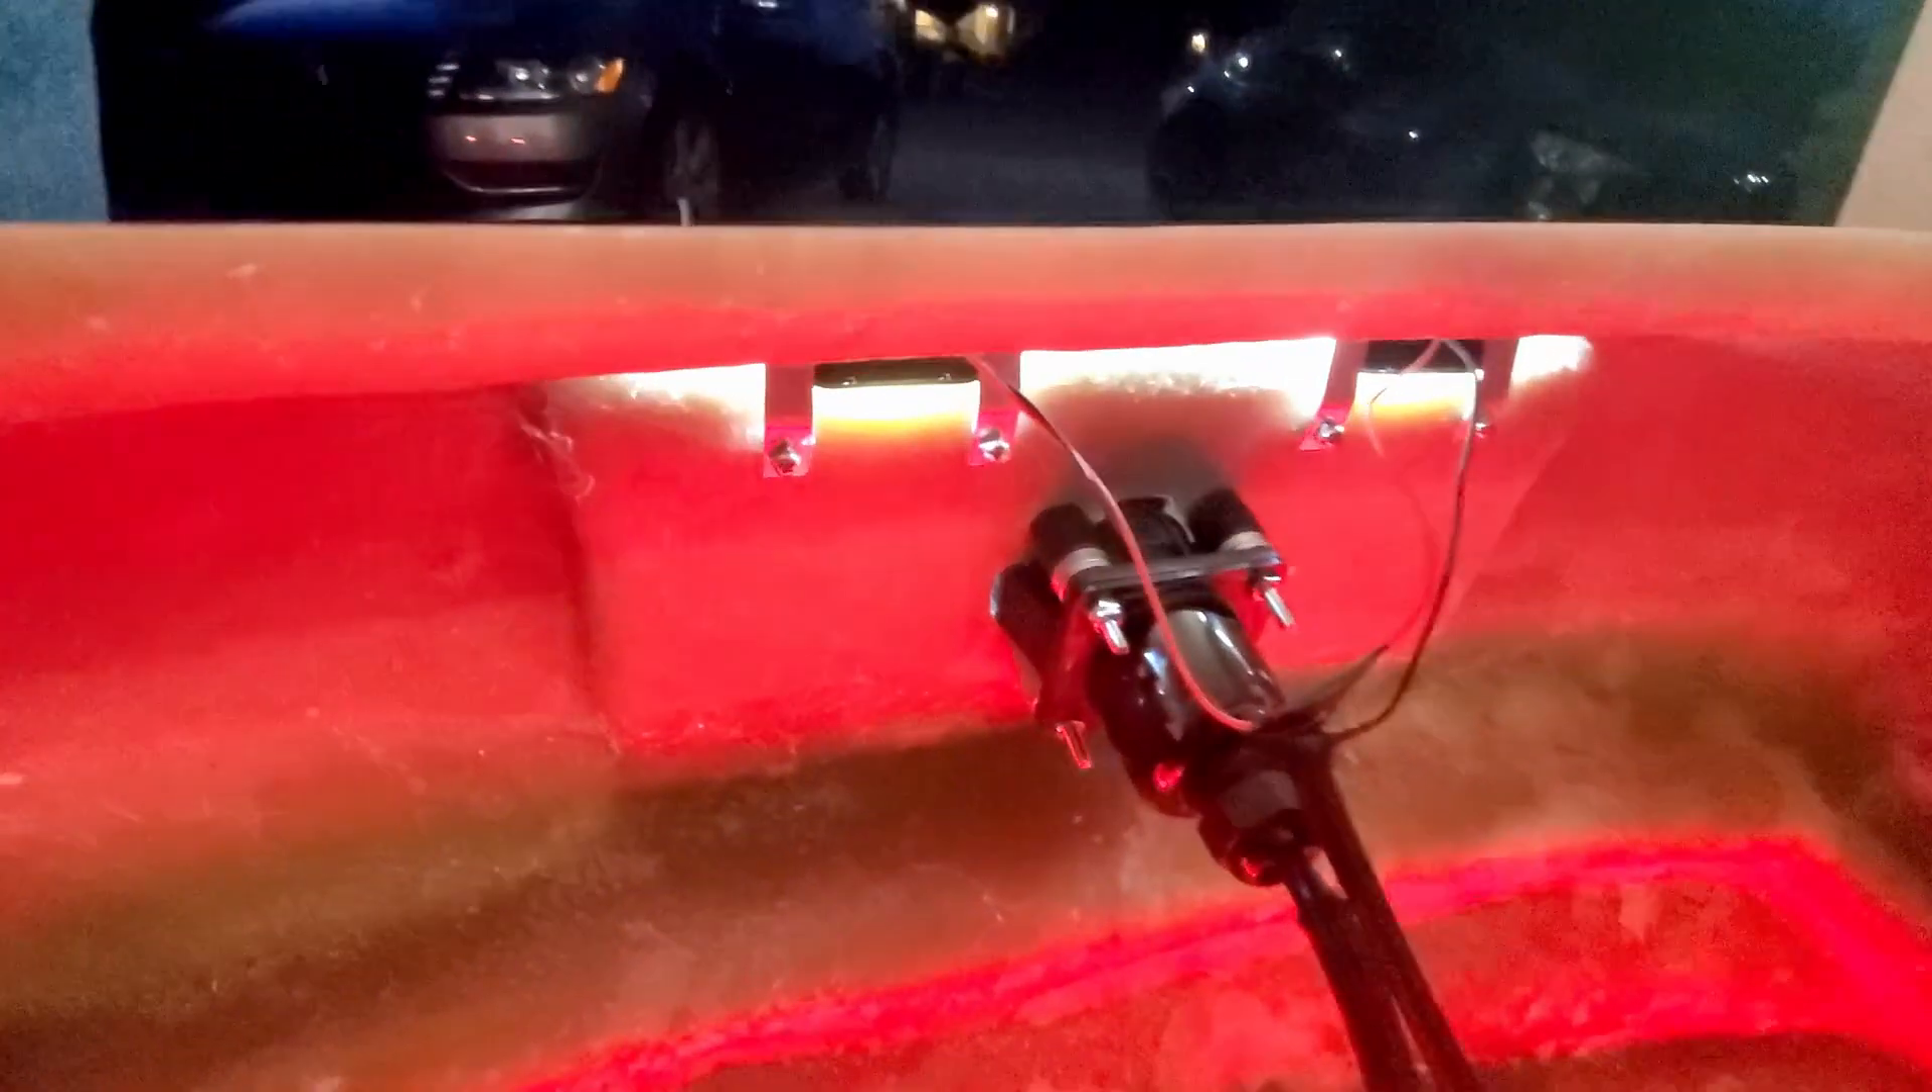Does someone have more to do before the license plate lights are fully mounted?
No.